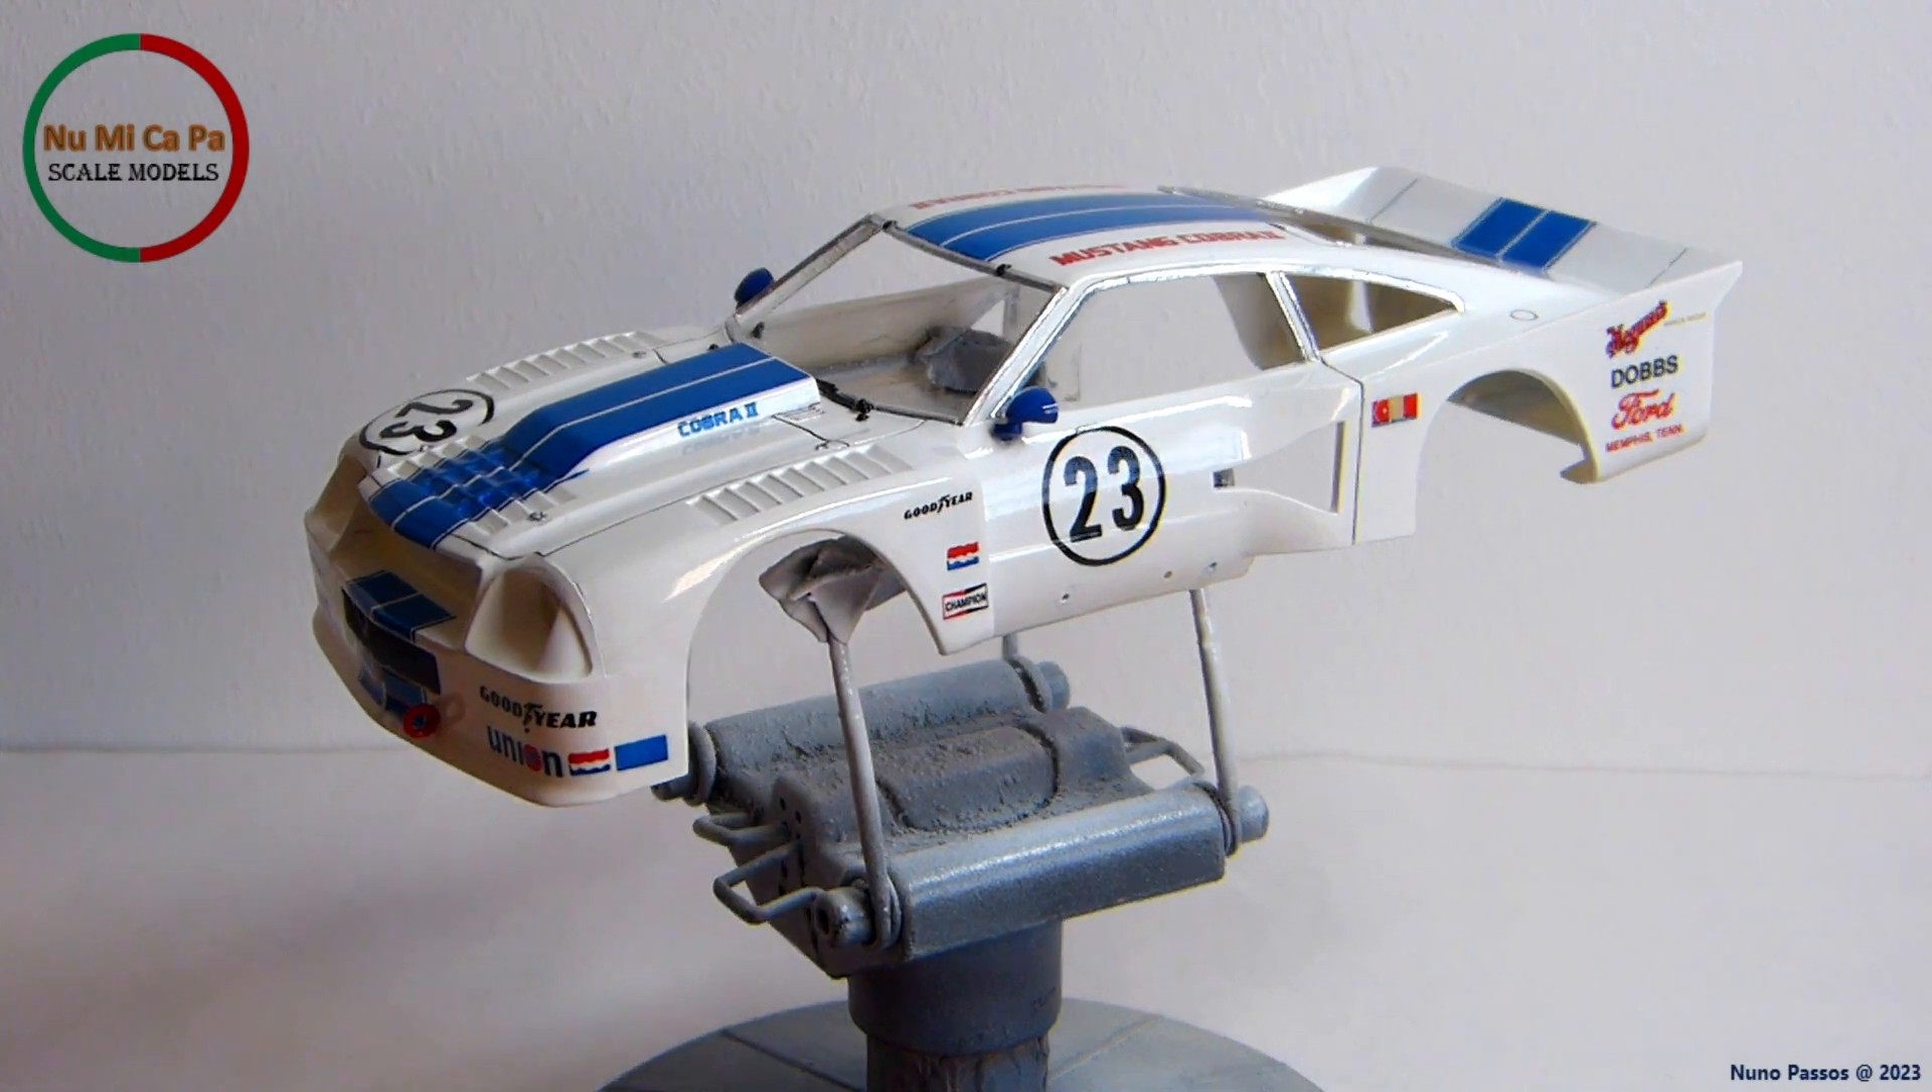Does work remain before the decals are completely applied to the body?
No.